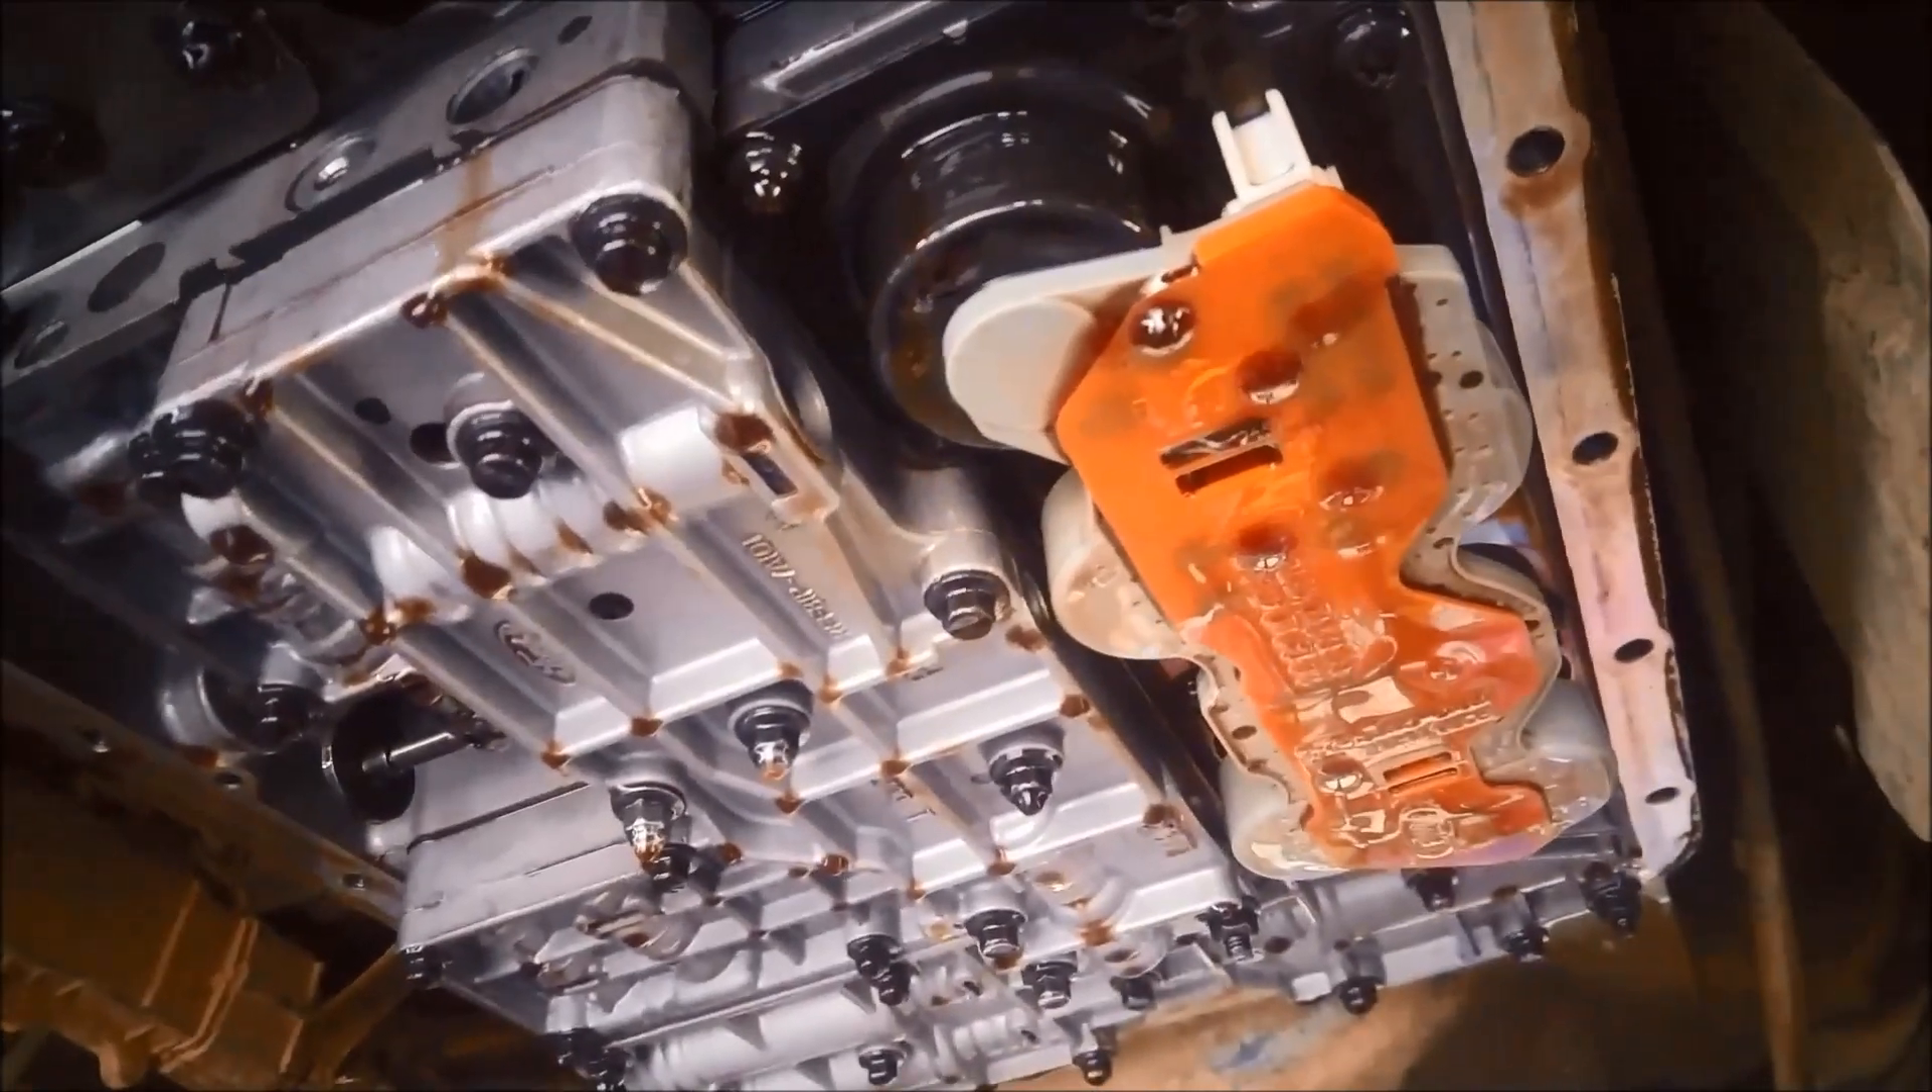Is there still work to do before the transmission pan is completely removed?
No.